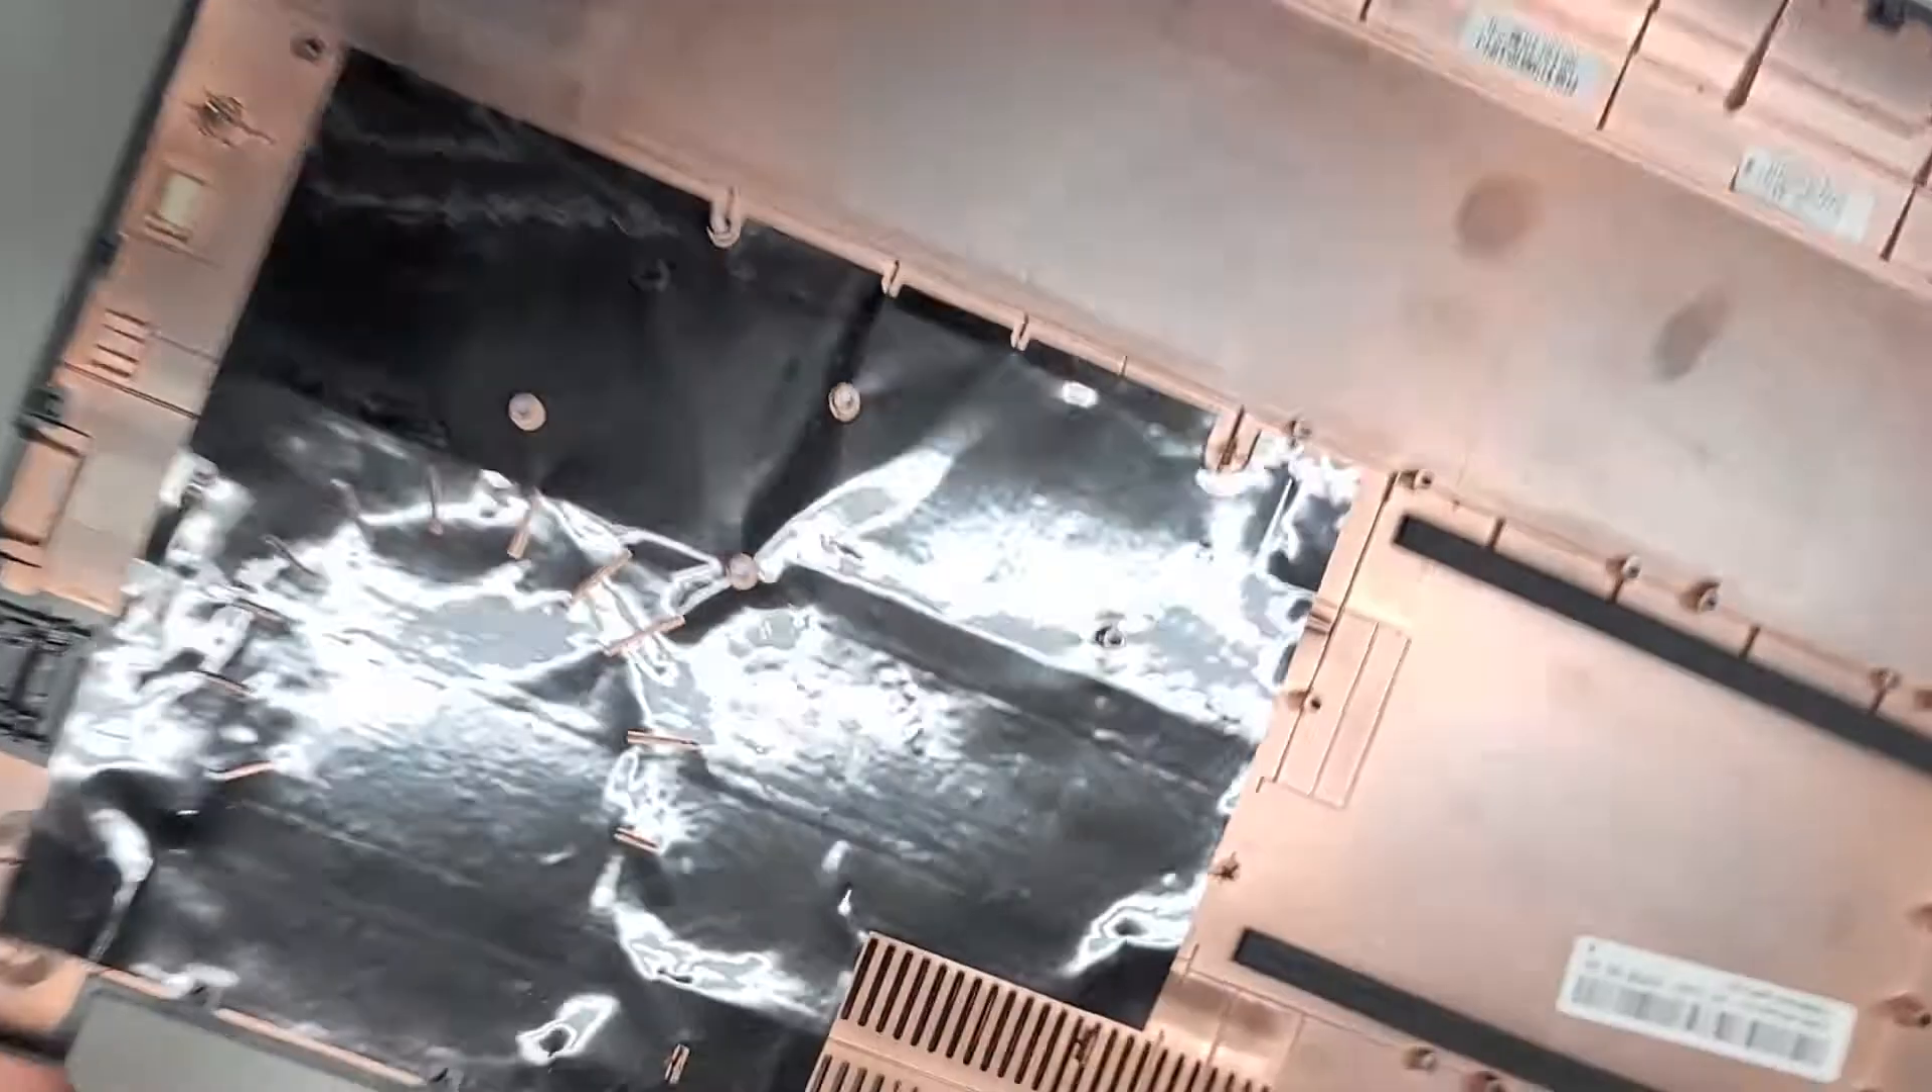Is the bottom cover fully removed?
Yes.